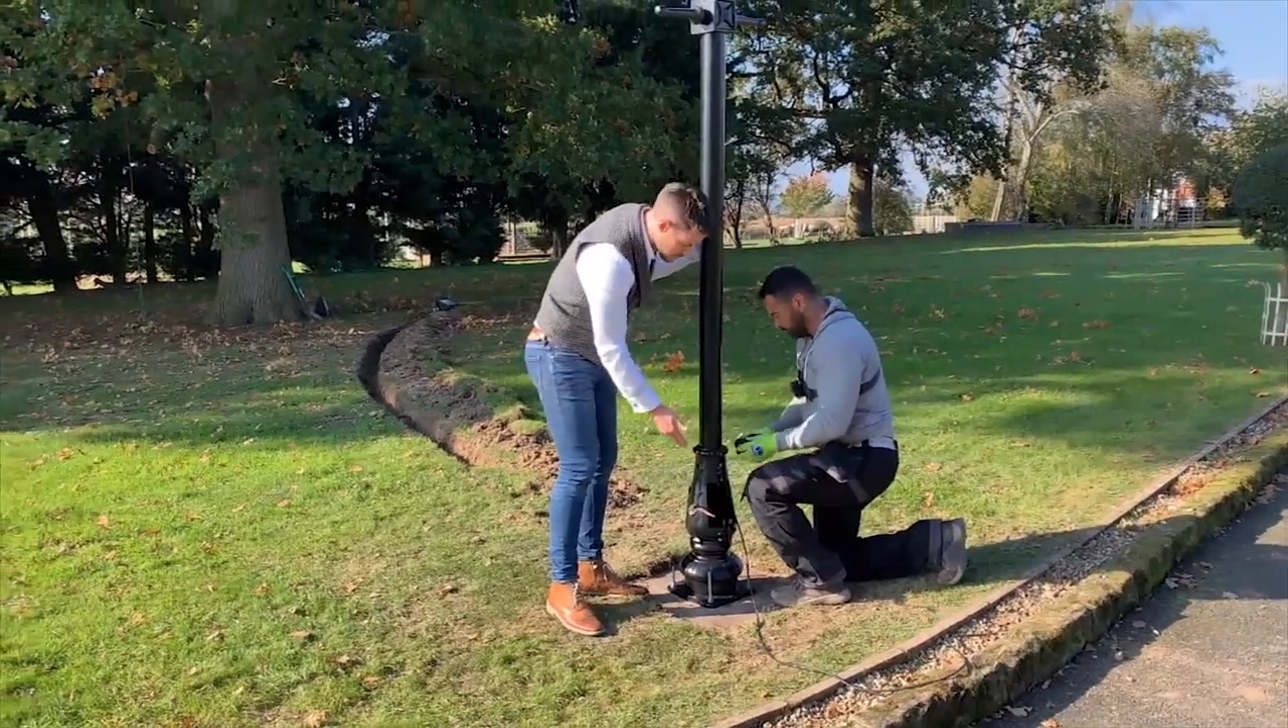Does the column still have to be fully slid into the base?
No.